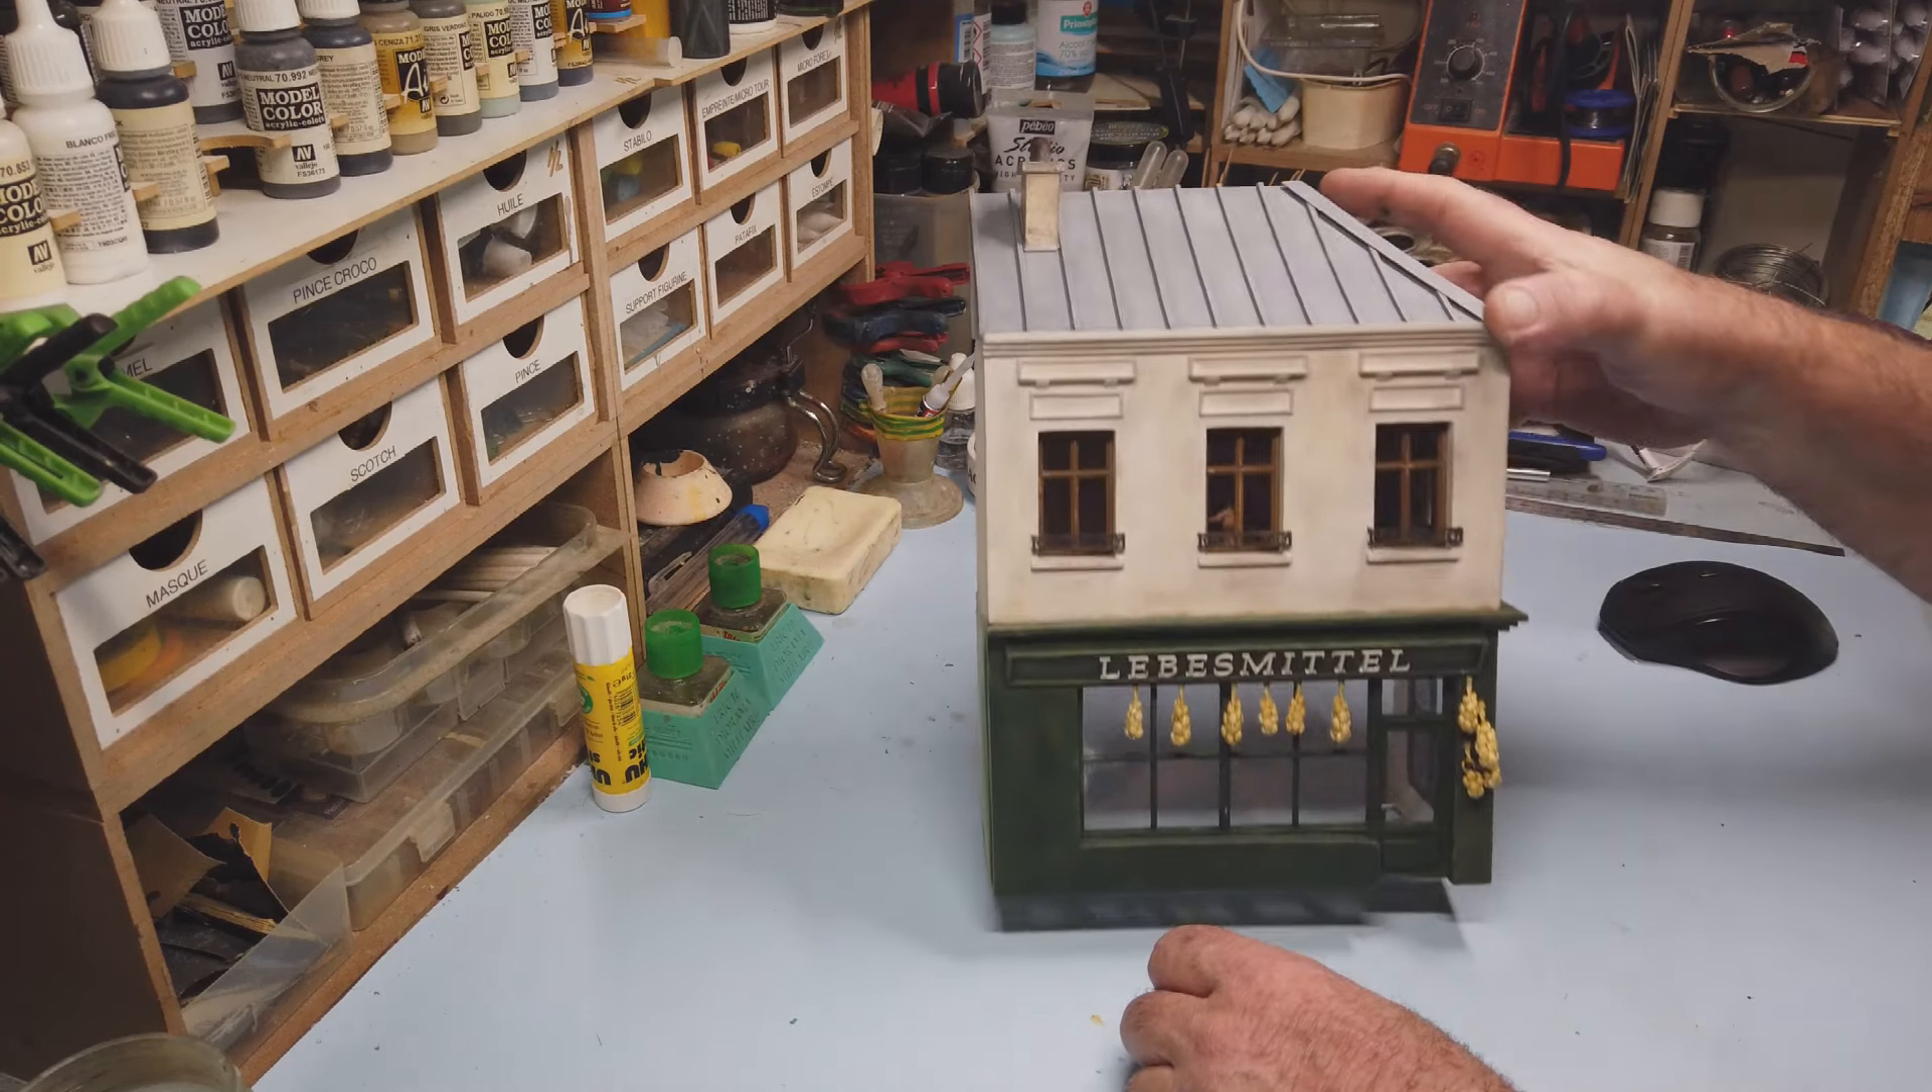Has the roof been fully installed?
Yes.